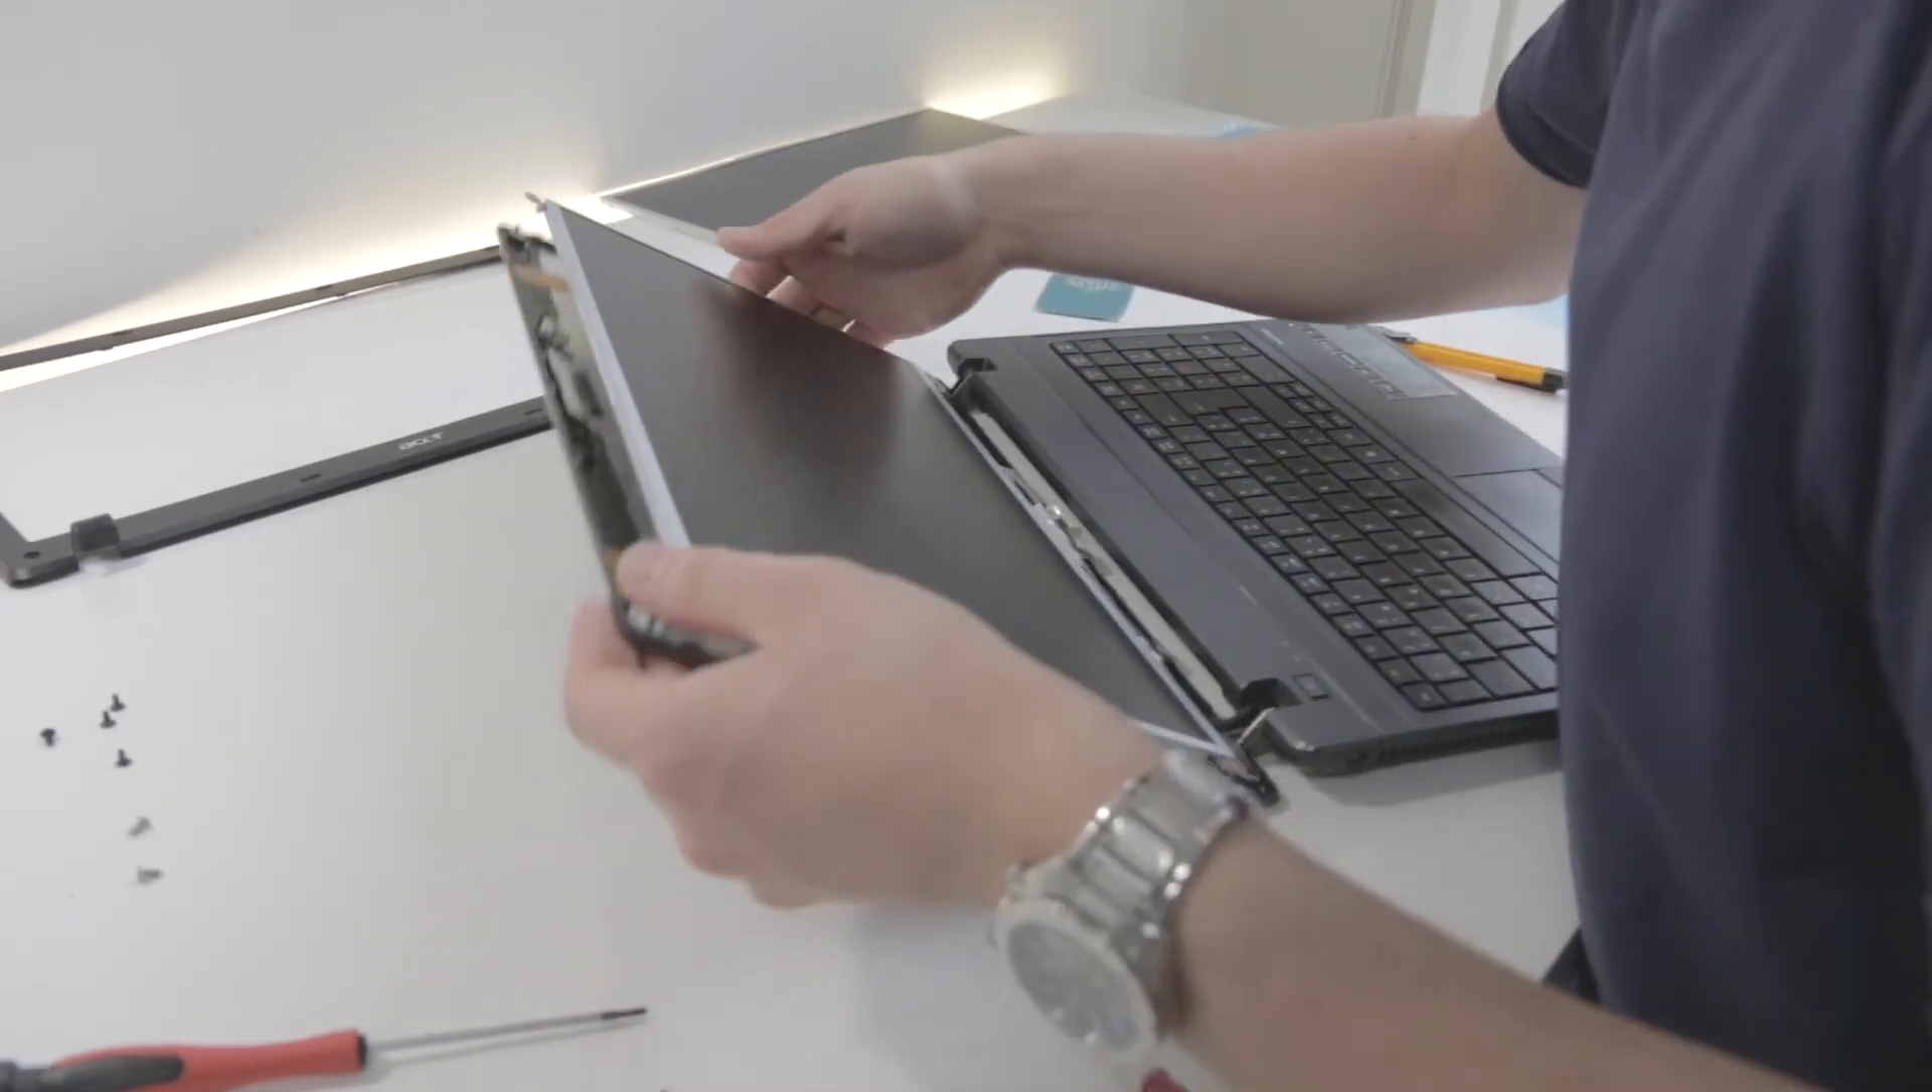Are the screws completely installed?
No.